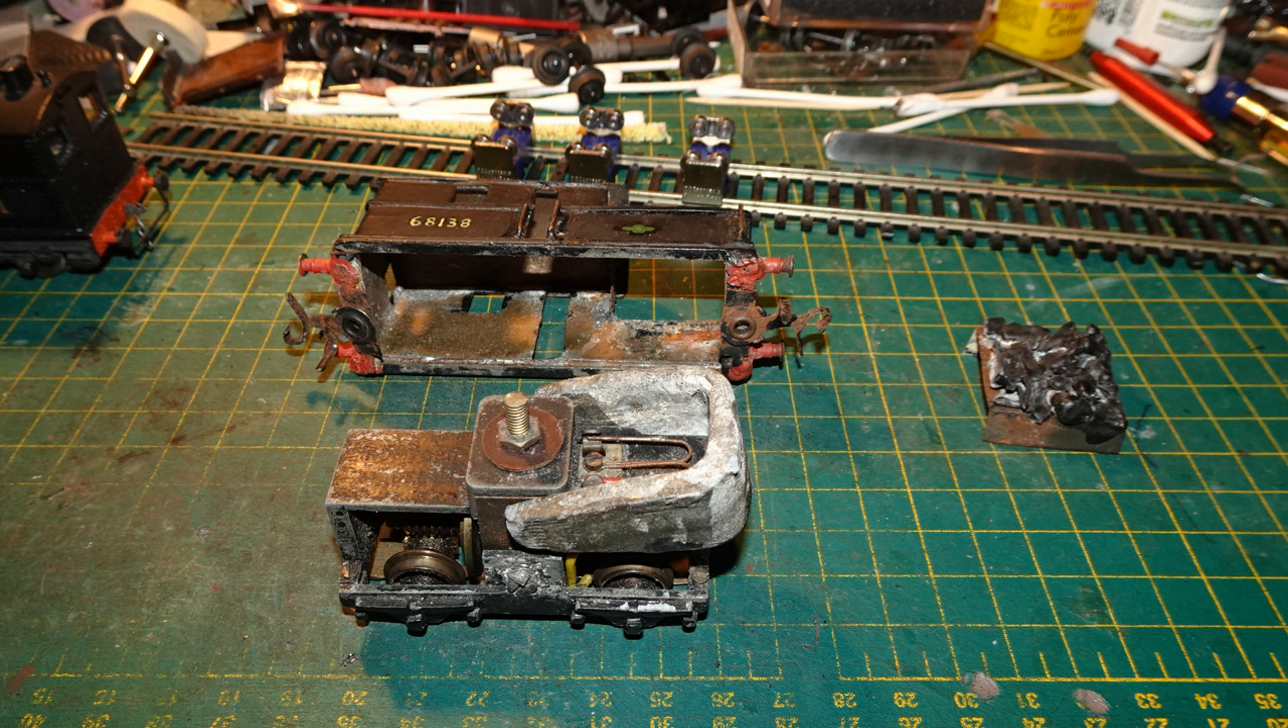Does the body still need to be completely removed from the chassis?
No.